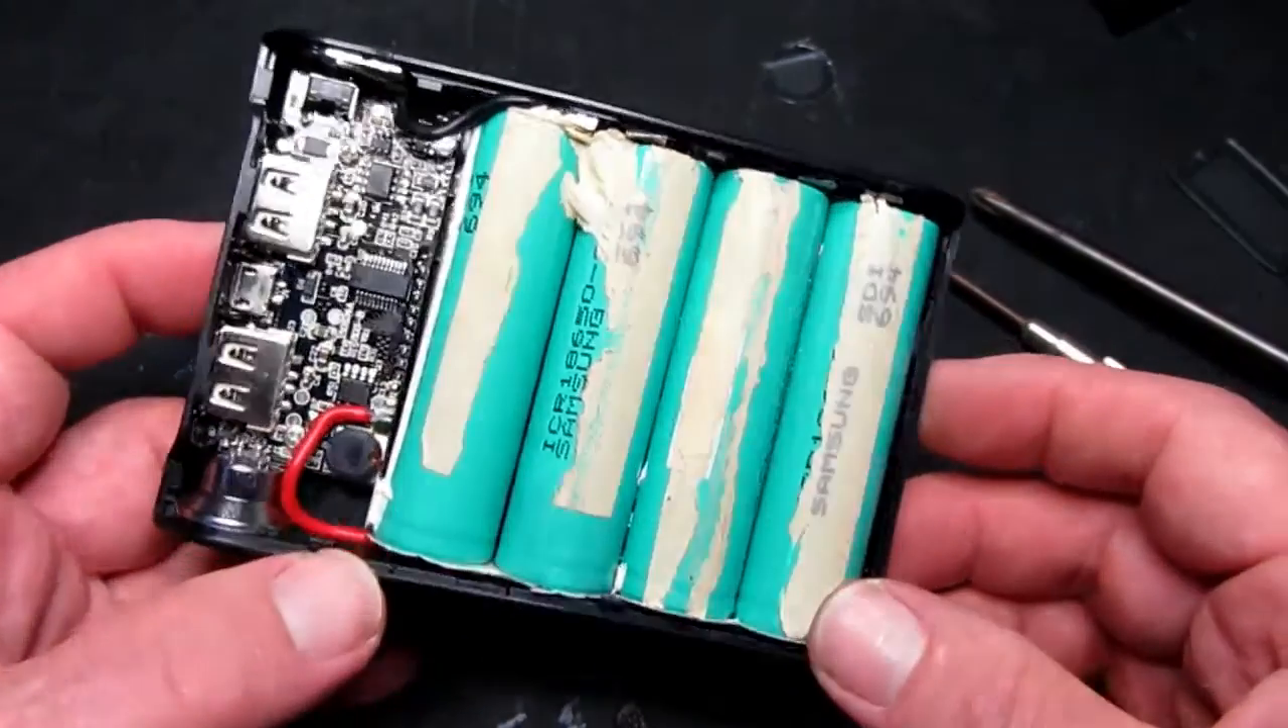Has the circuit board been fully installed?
Yes.